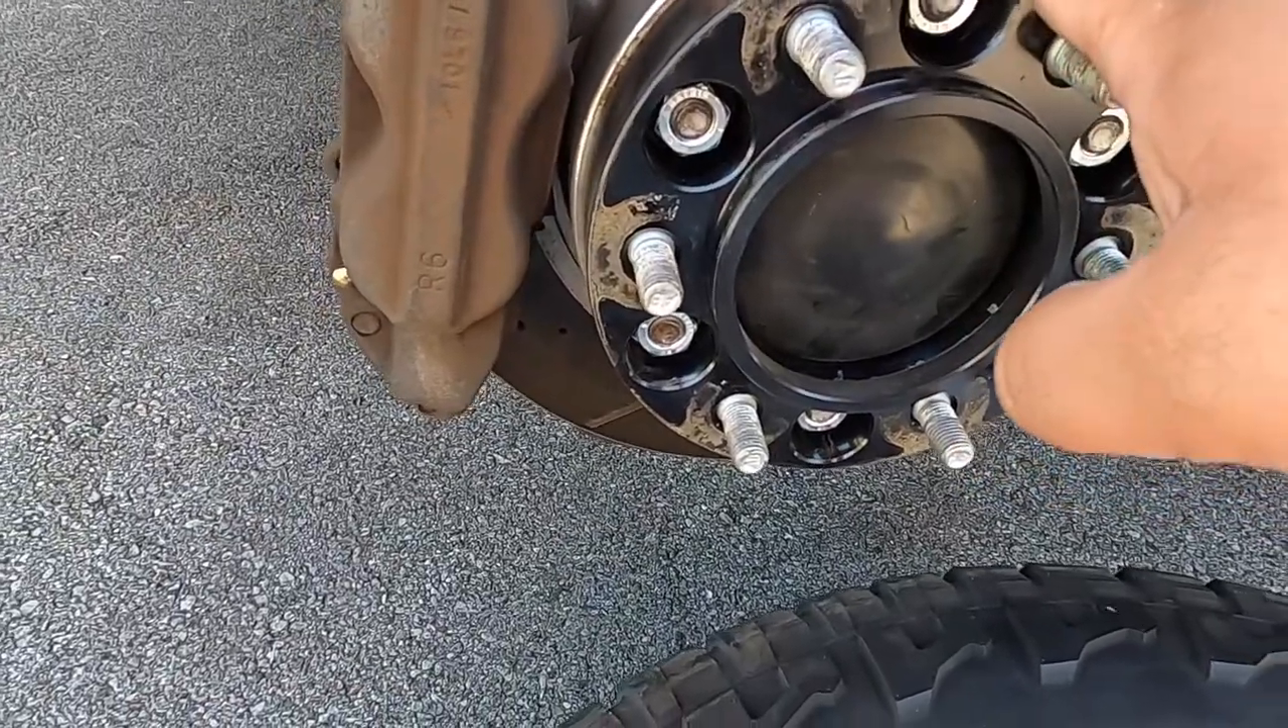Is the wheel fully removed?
Yes.